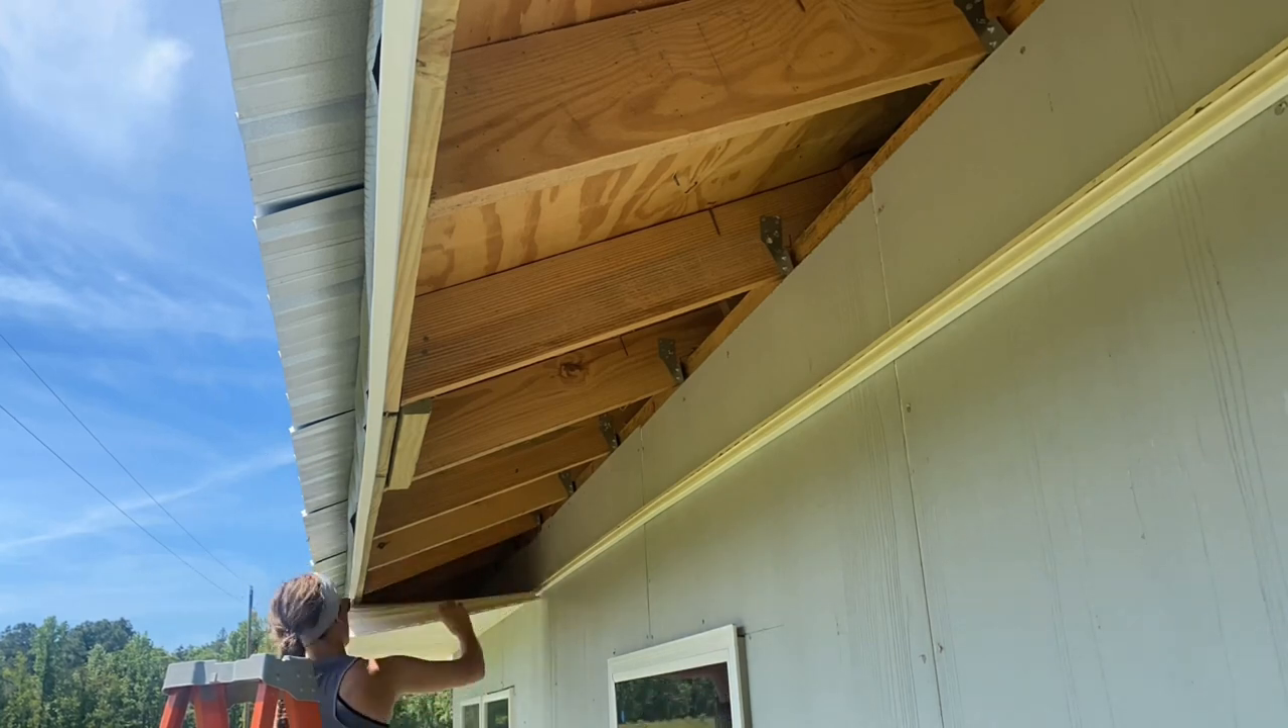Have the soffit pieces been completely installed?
No.